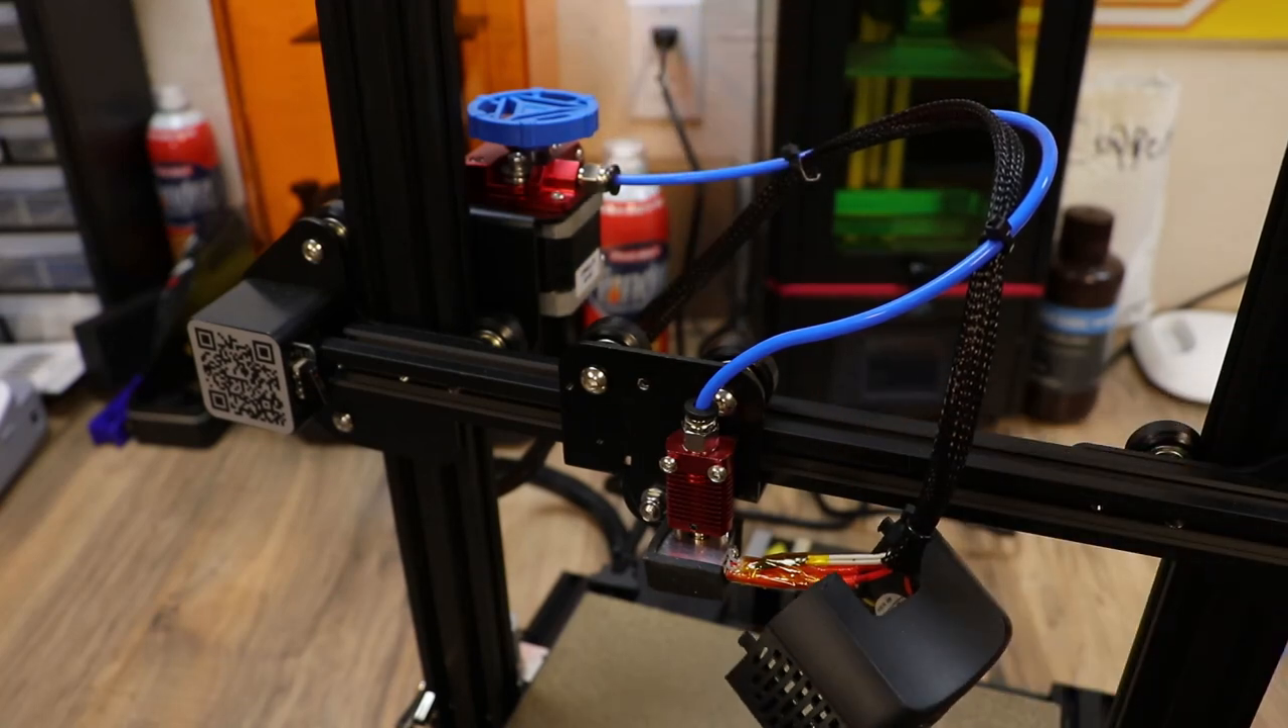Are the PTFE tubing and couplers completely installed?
Yes.